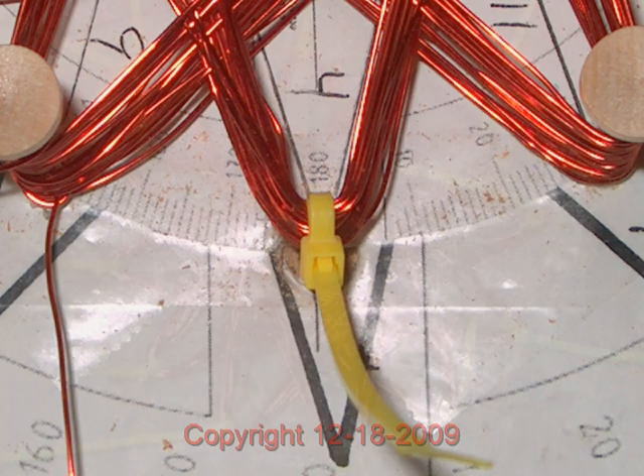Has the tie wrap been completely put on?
Yes.